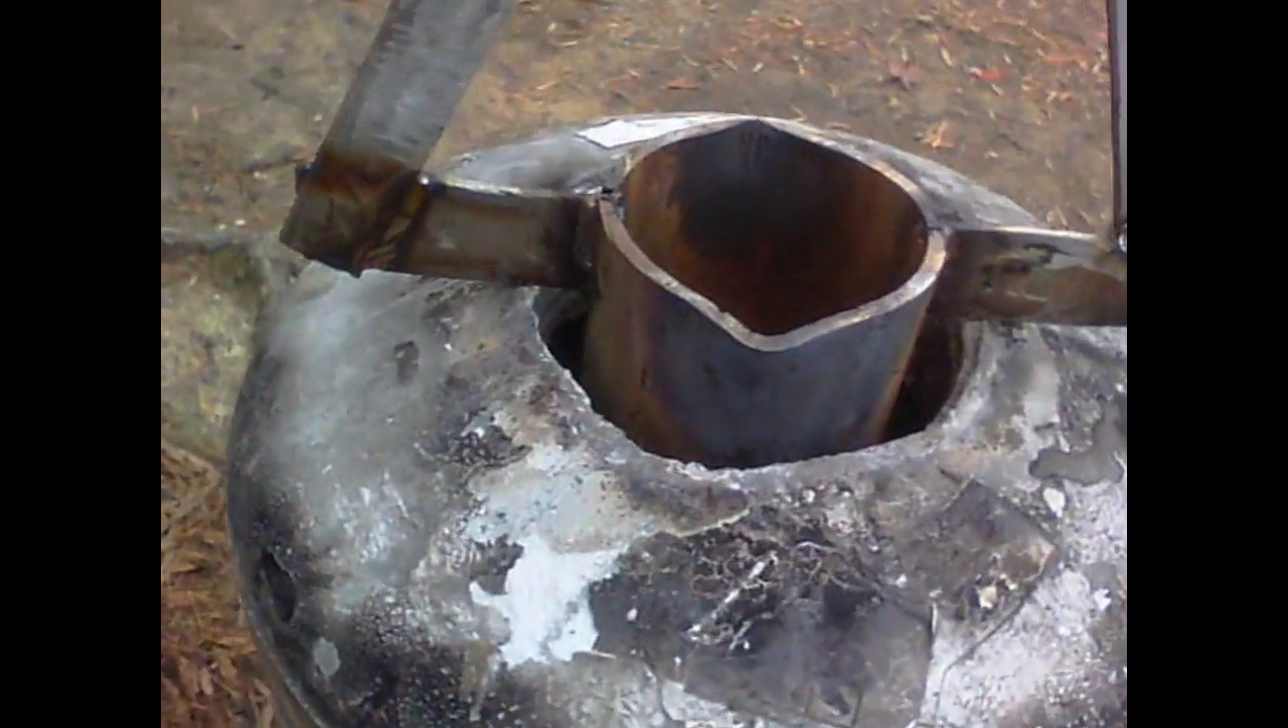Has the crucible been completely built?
Yes.